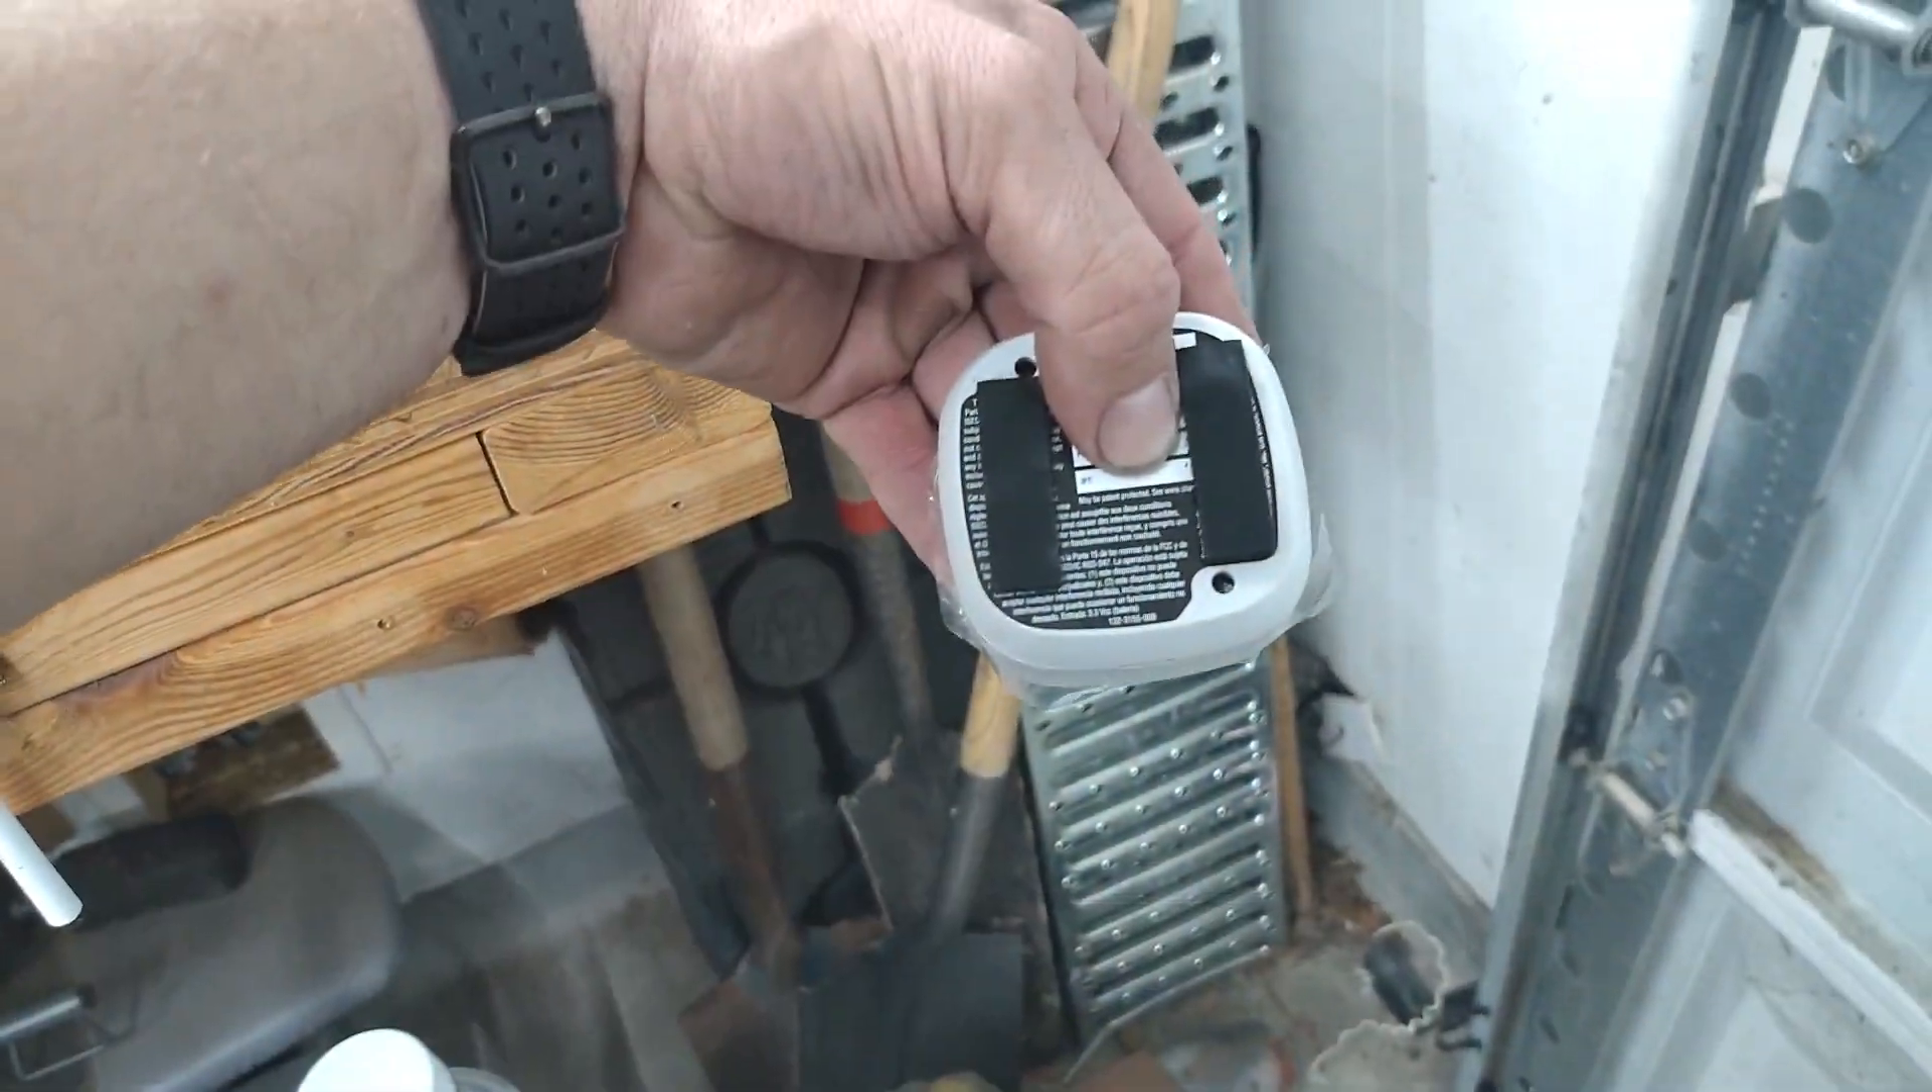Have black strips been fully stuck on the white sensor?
Yes.